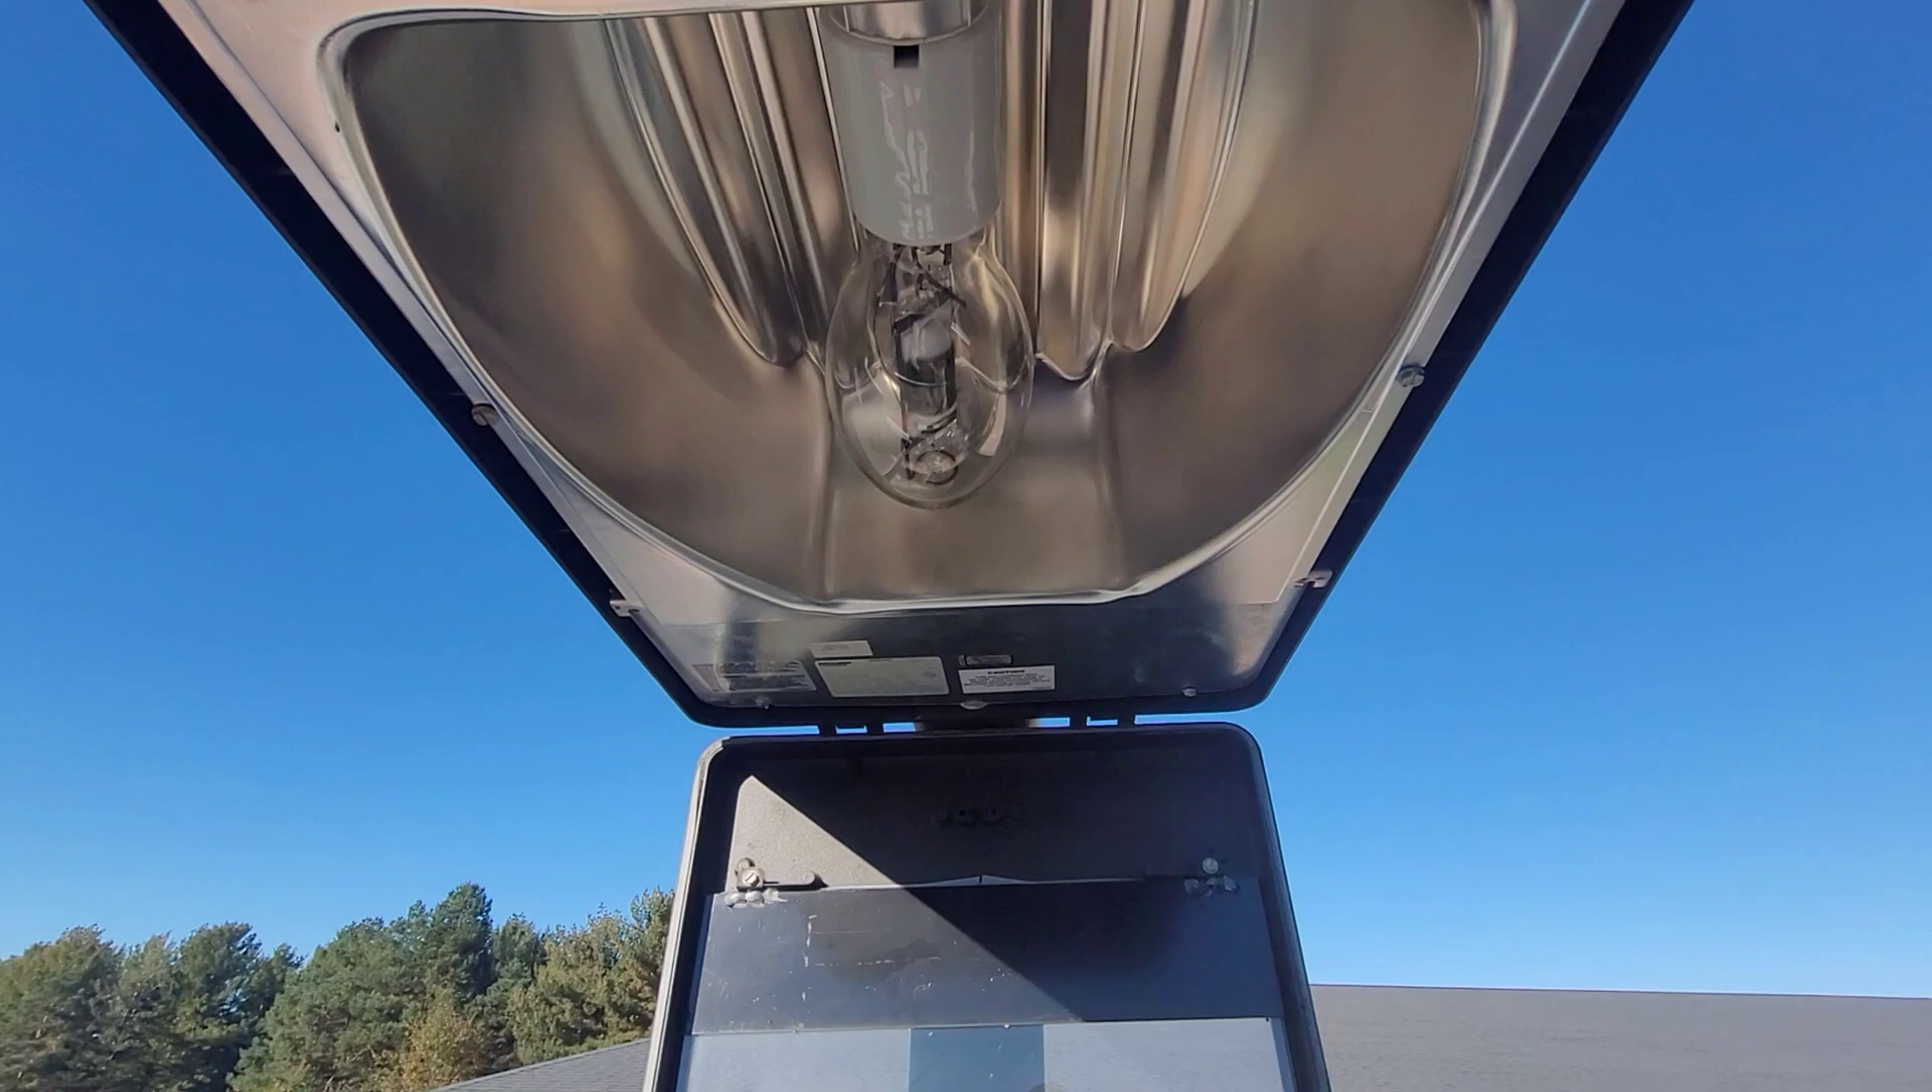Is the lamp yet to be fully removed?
Yes.